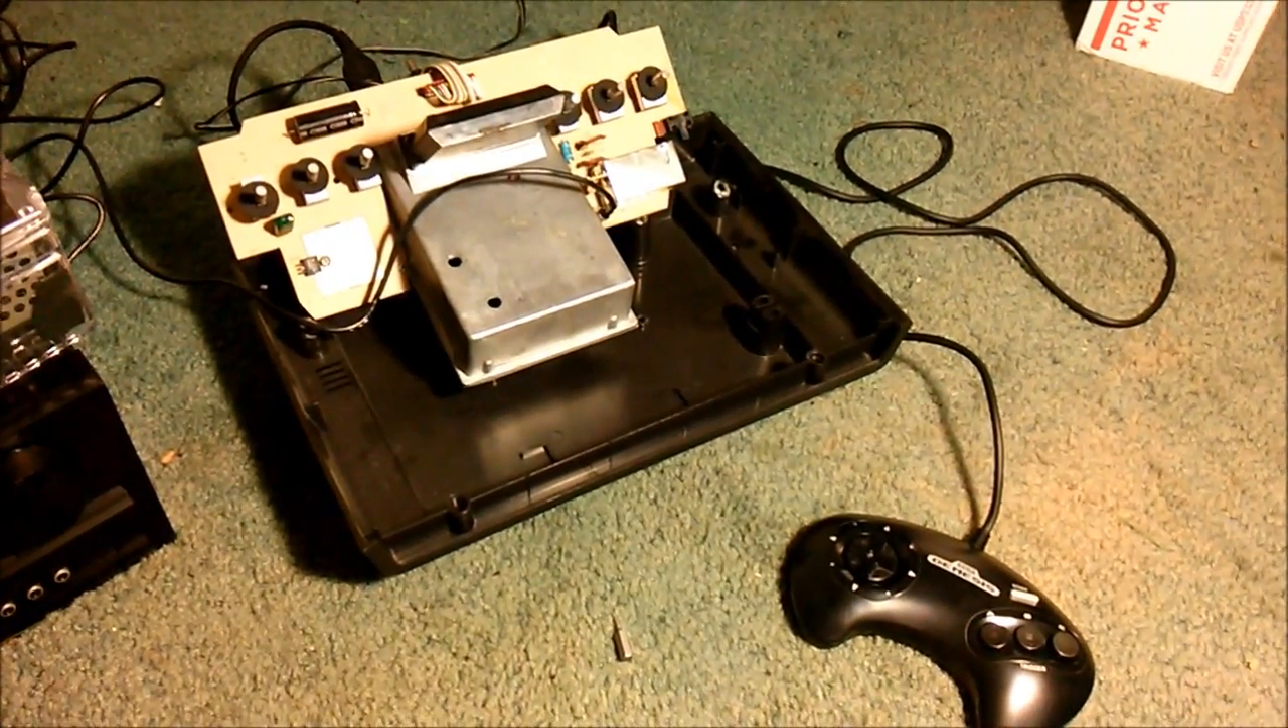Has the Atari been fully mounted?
No.